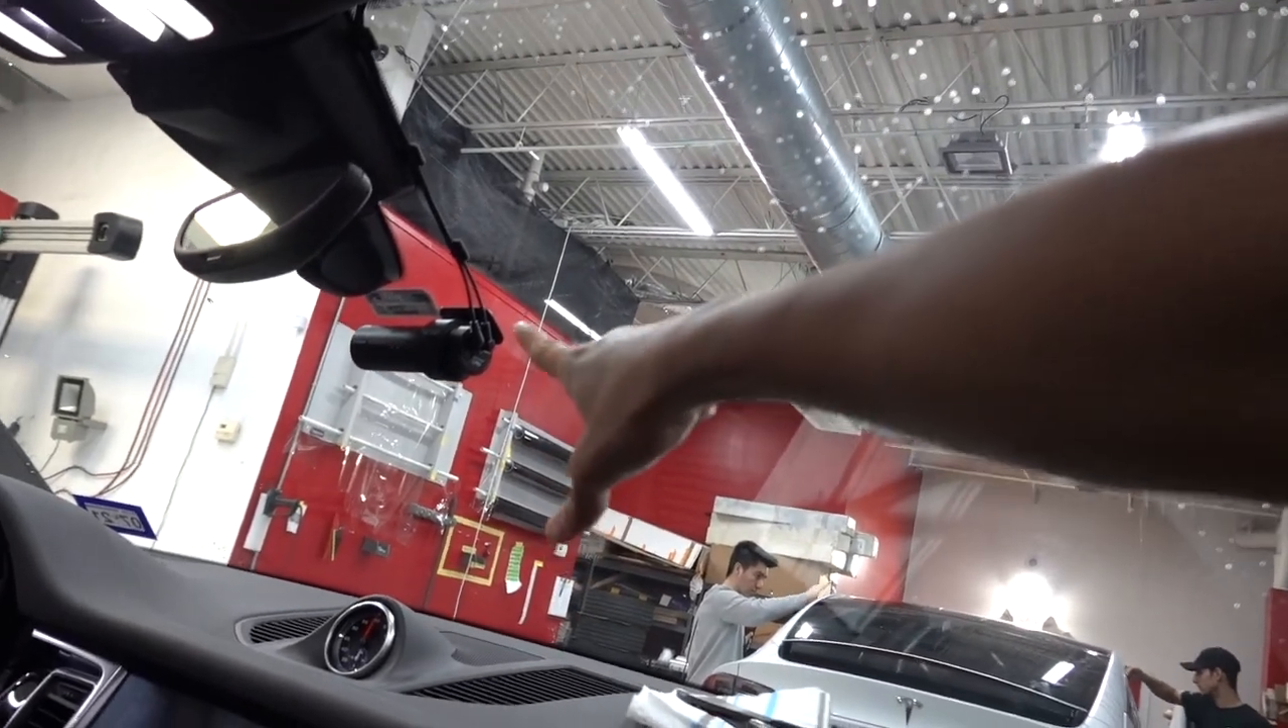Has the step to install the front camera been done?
Yes.